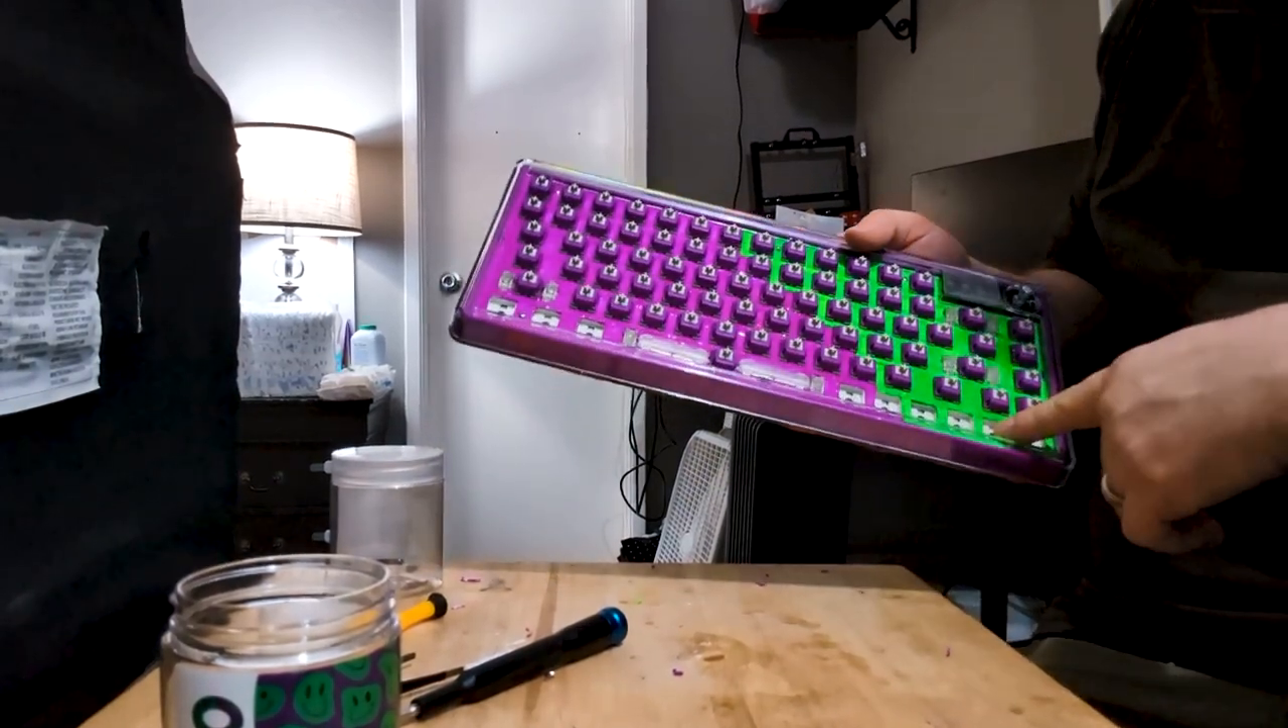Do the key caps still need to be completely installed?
Yes.